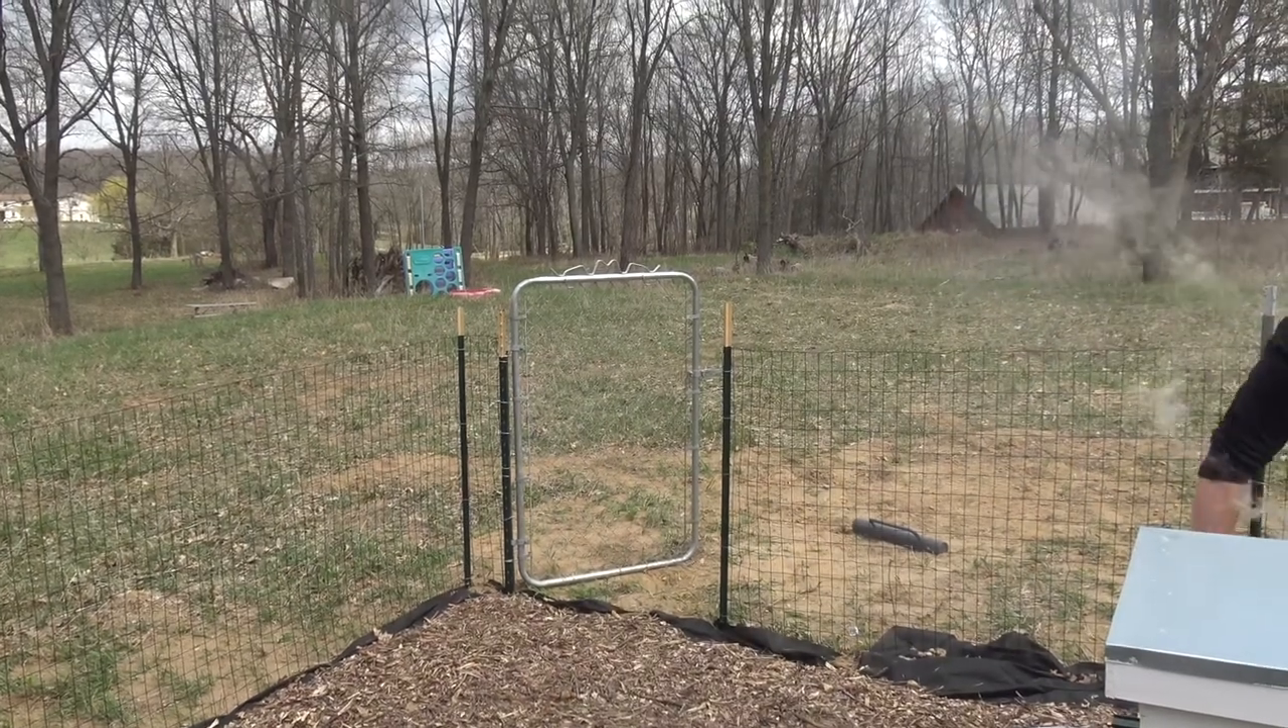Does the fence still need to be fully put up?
No.